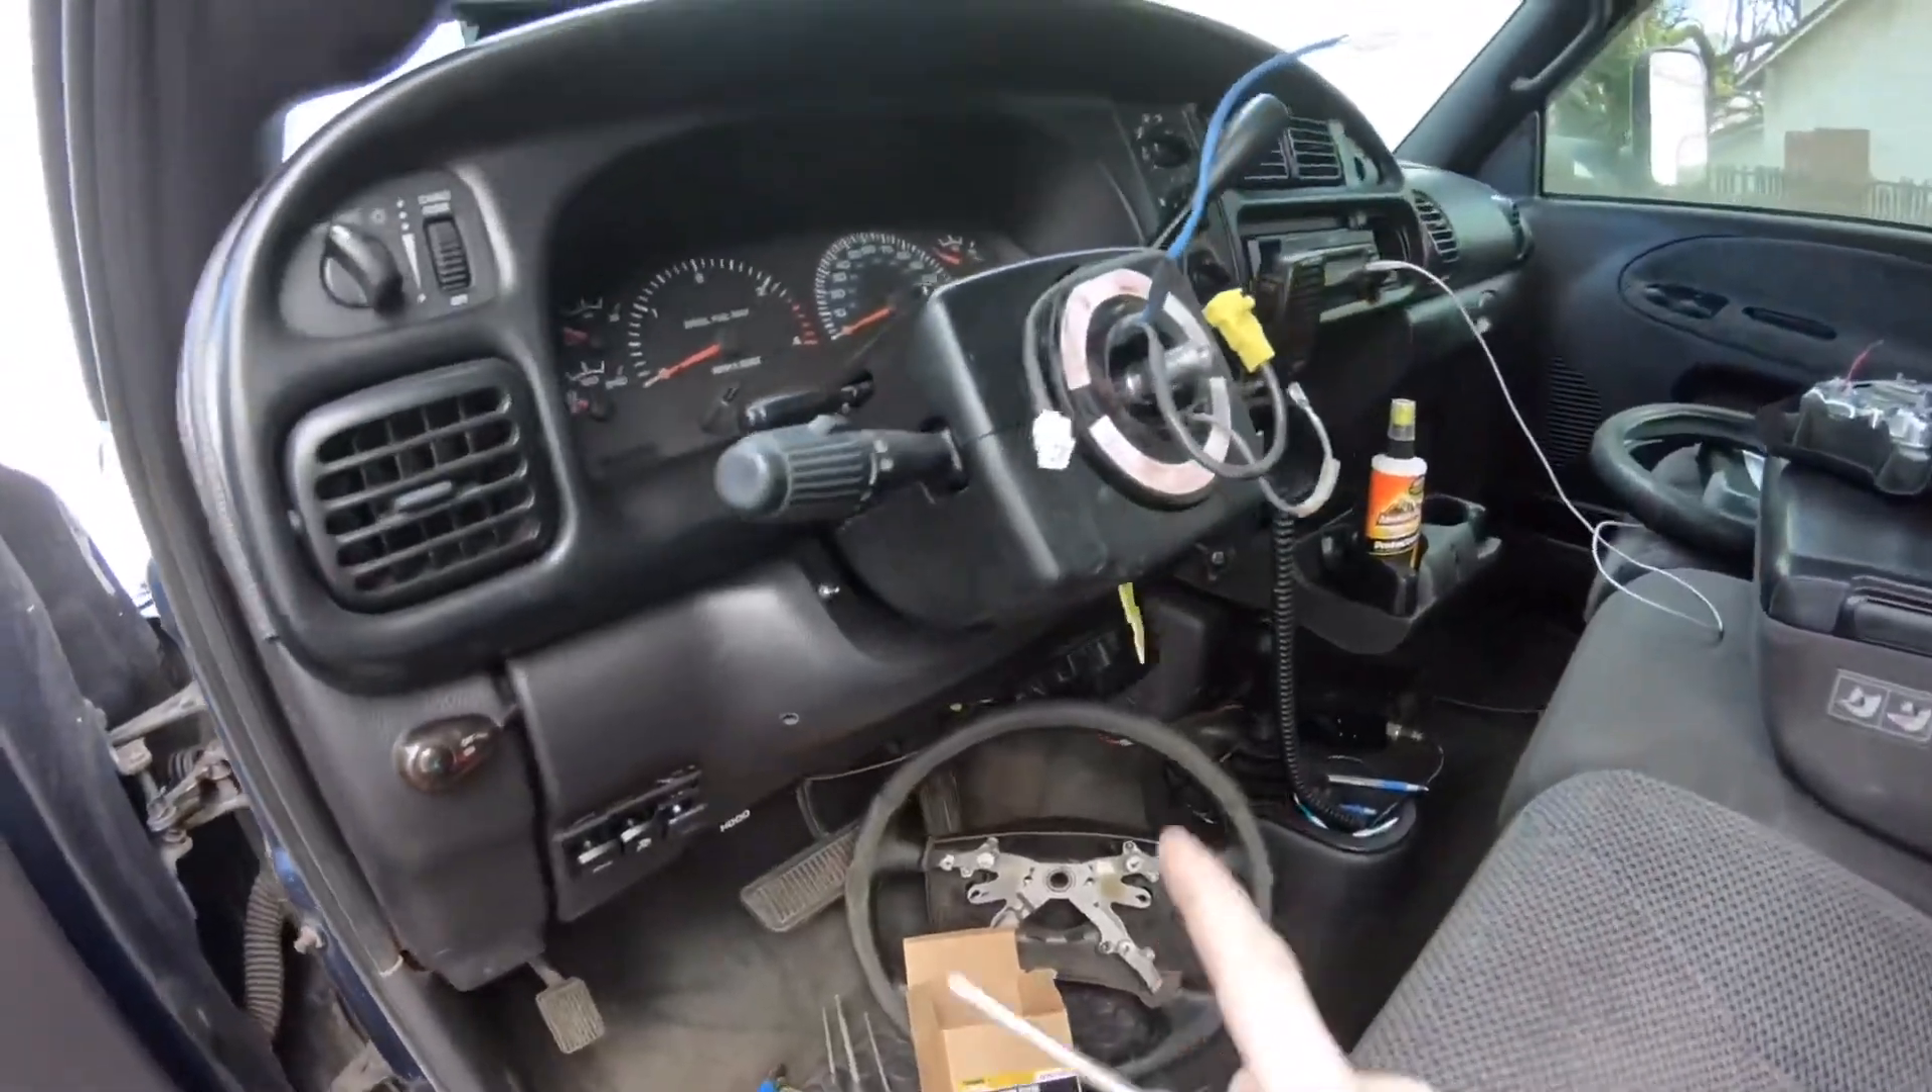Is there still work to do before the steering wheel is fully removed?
No.